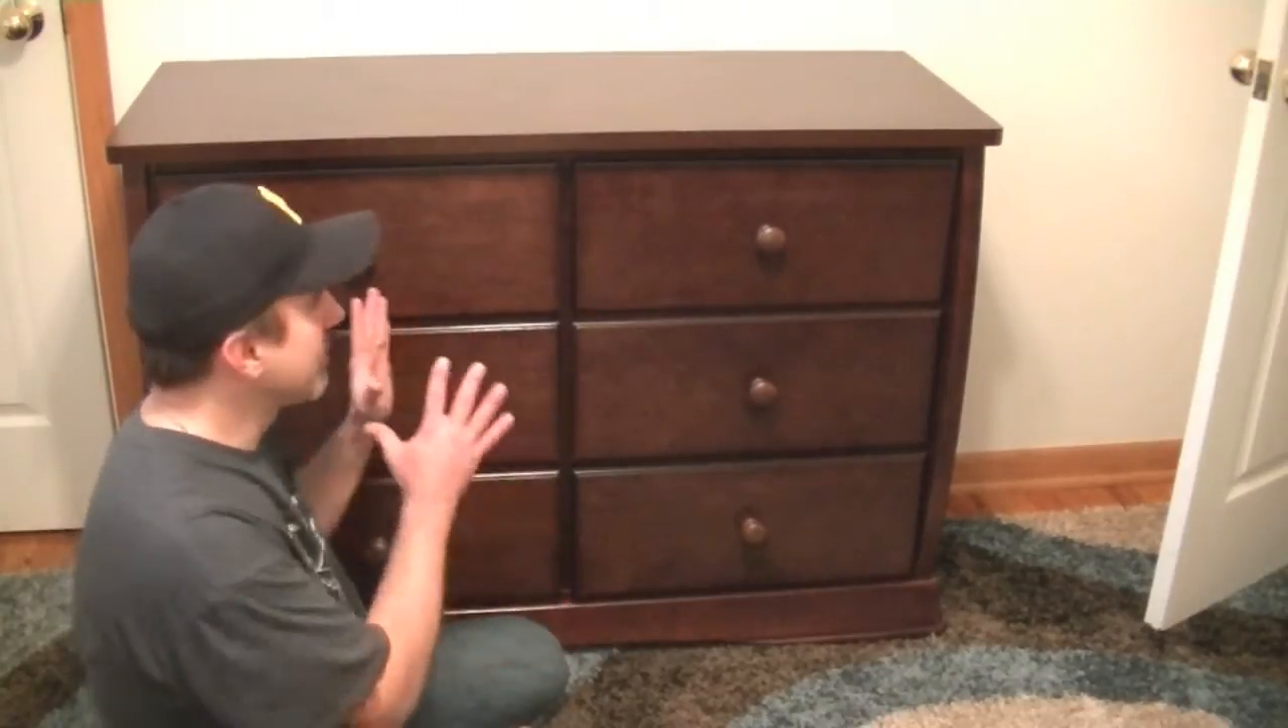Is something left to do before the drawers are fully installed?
No.